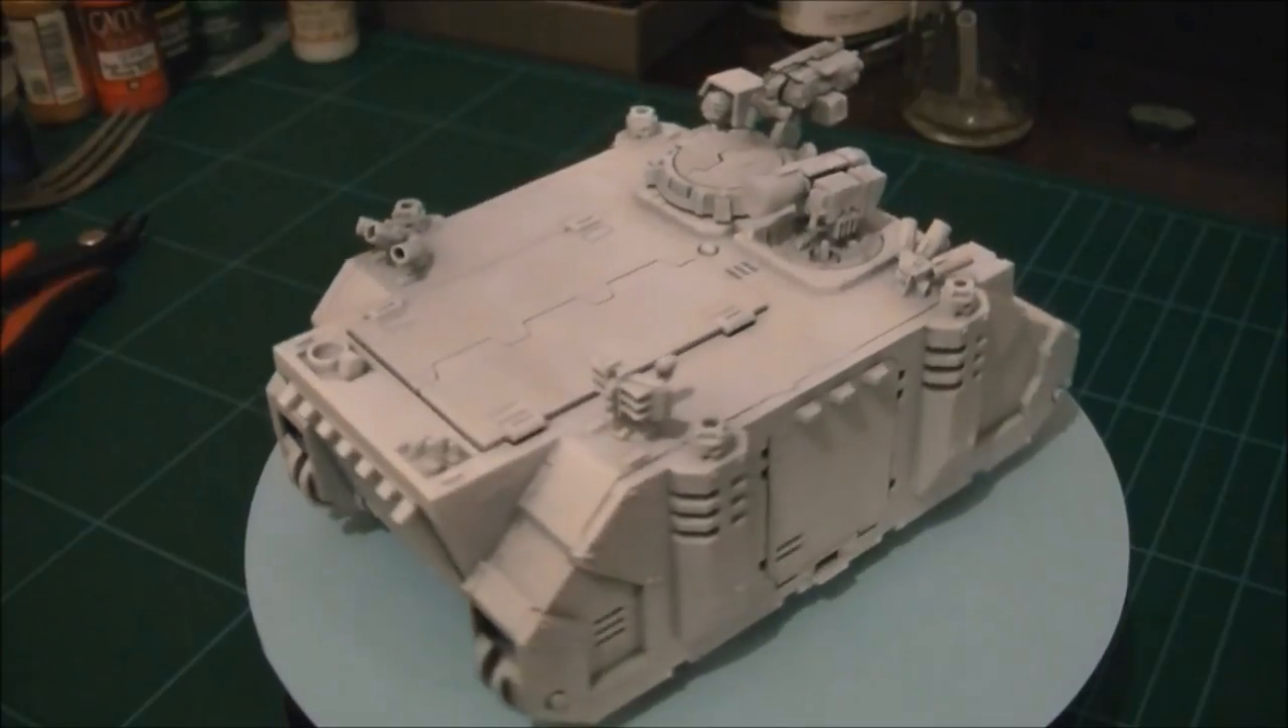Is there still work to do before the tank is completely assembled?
No.